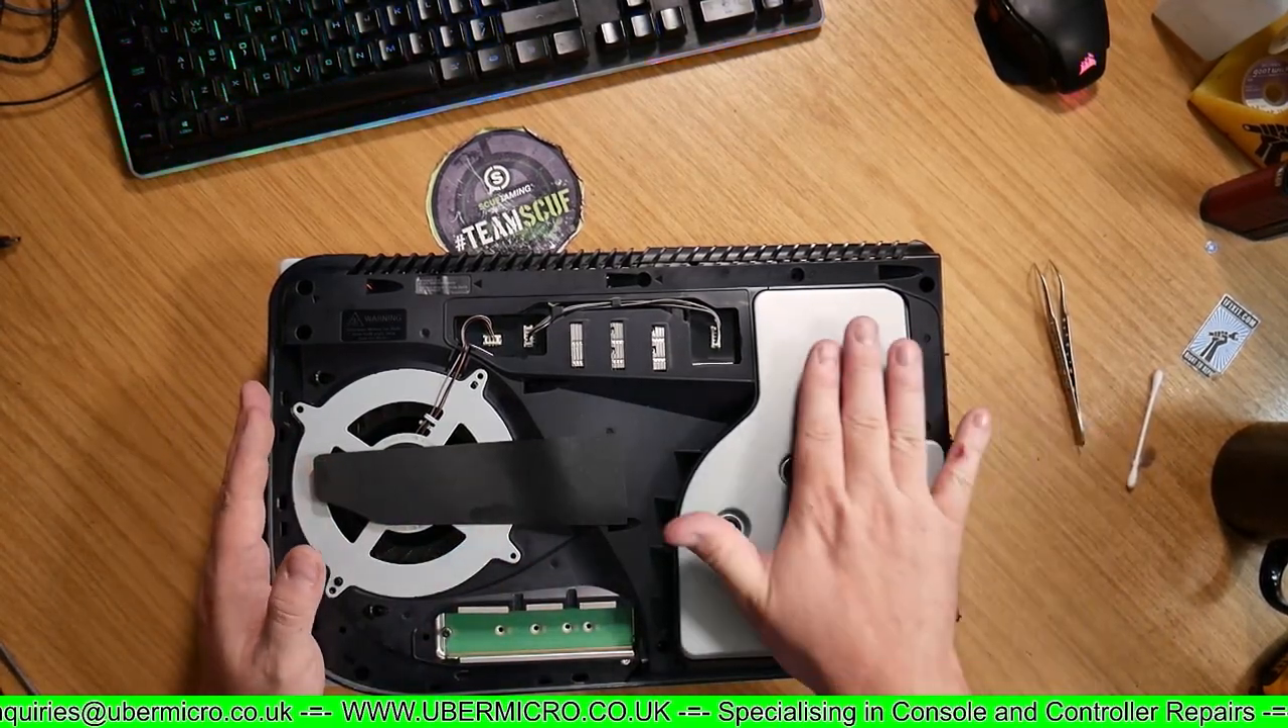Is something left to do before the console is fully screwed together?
Yes.